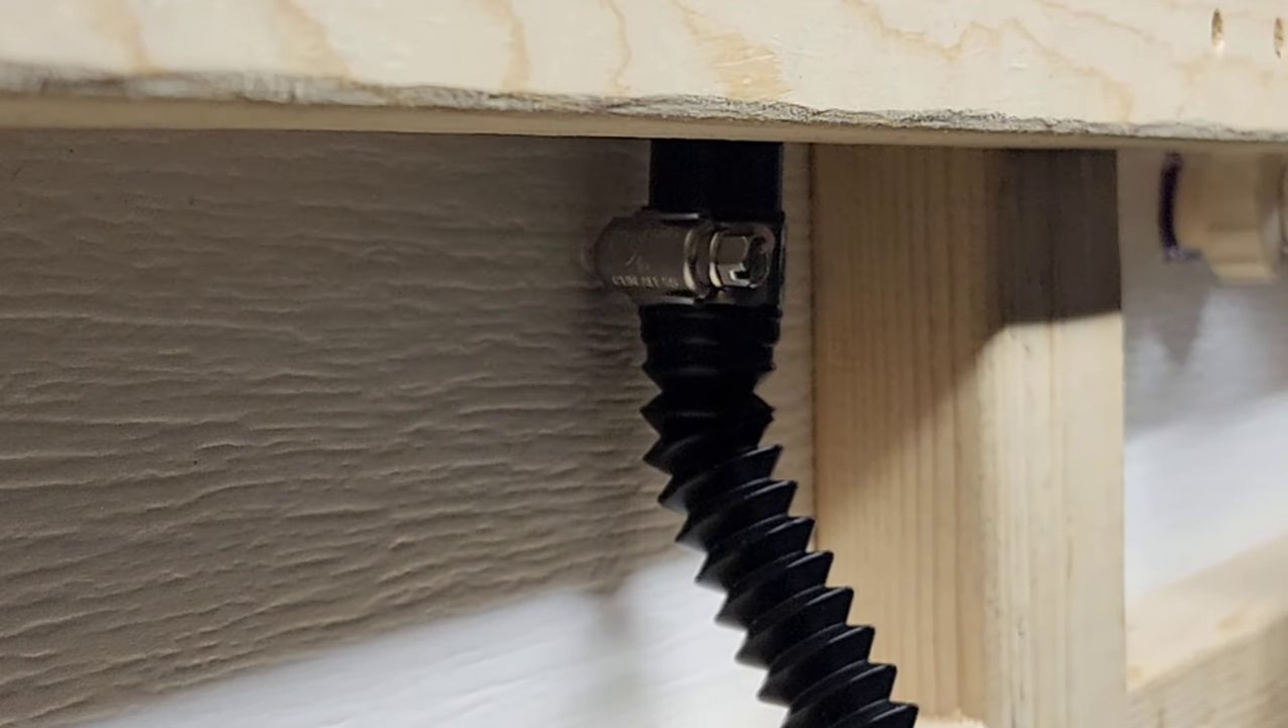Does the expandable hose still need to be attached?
No.